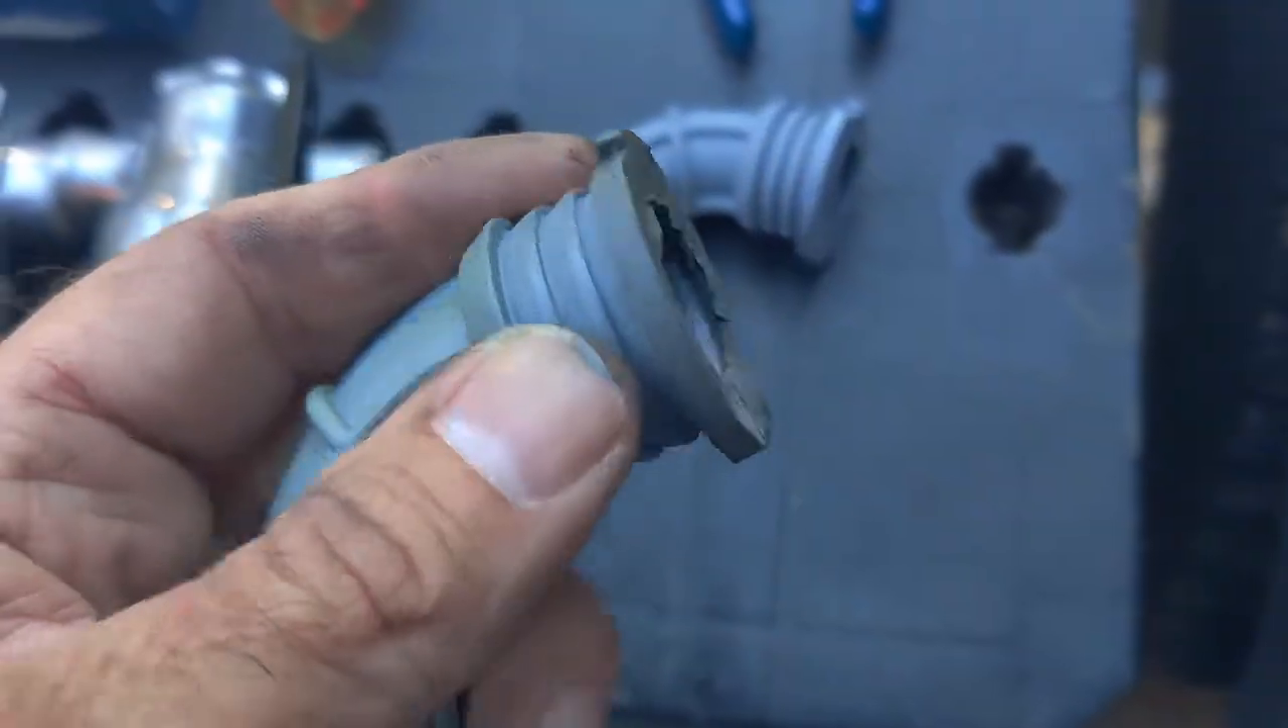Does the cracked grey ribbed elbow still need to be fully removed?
No.